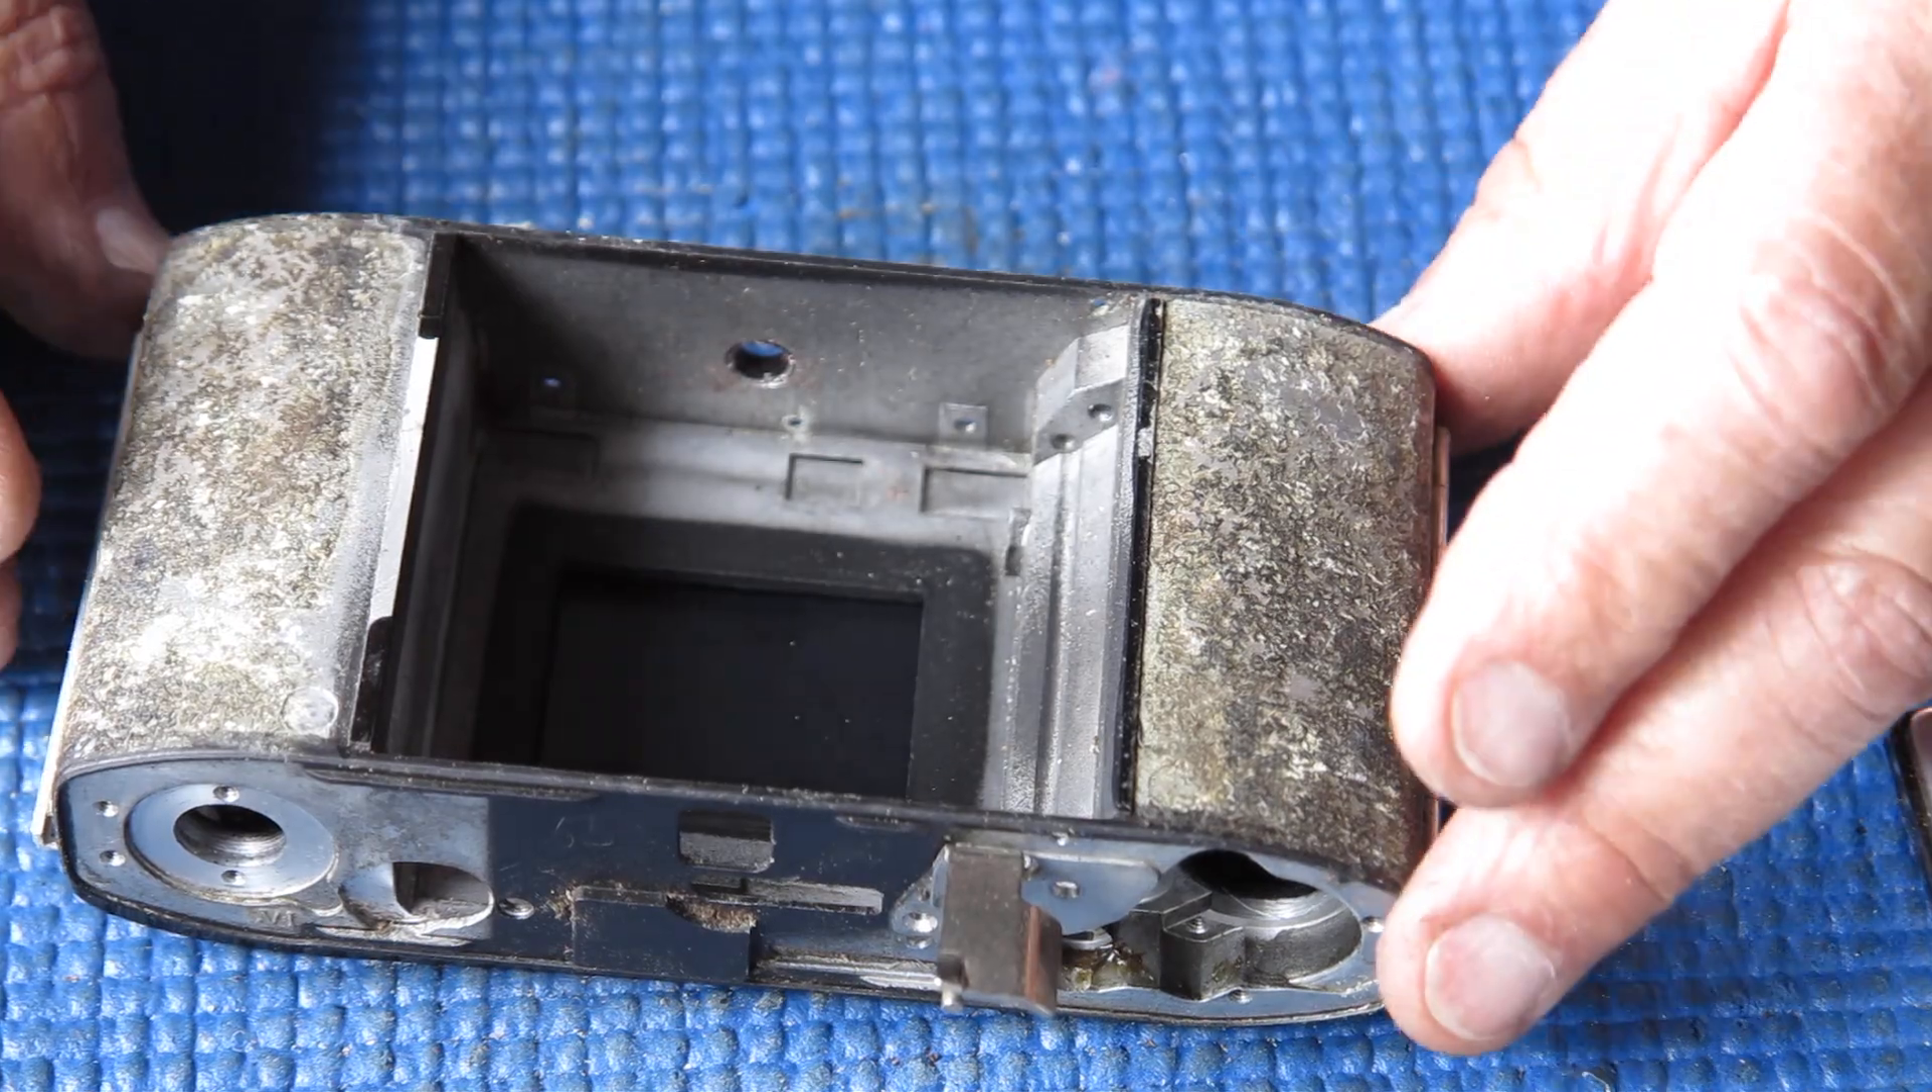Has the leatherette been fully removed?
Yes.